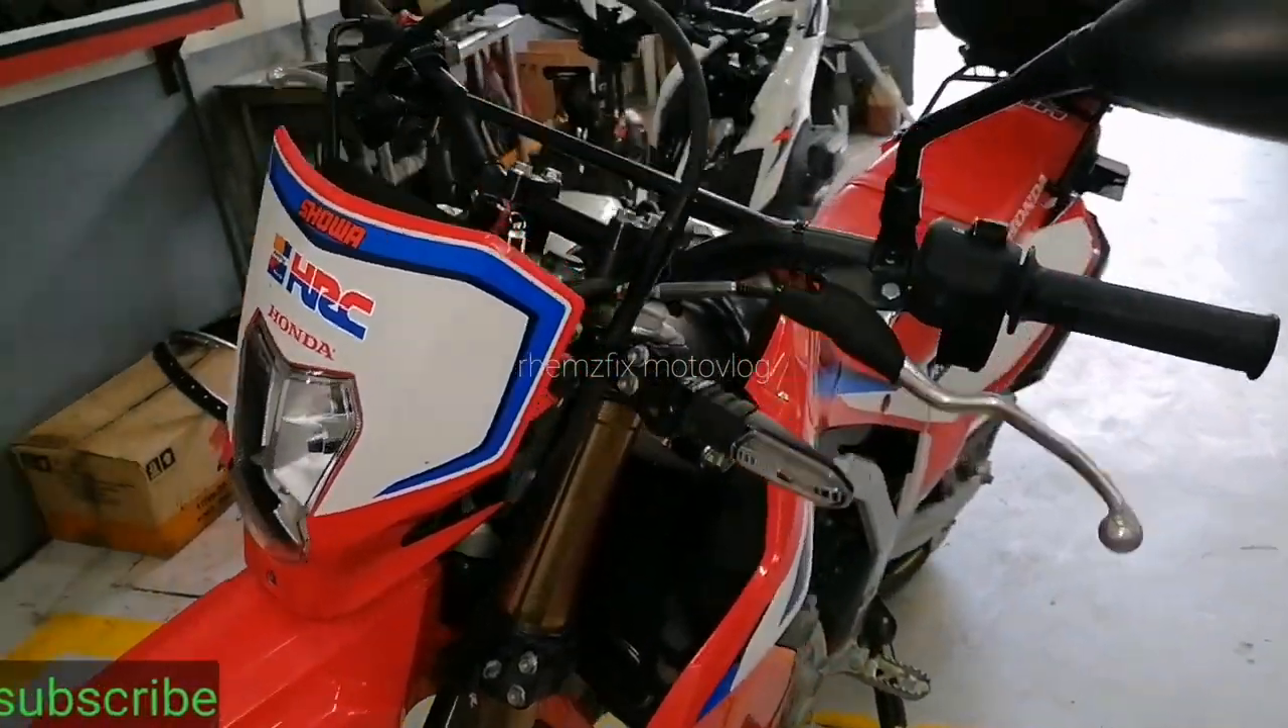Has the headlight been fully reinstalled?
Yes.